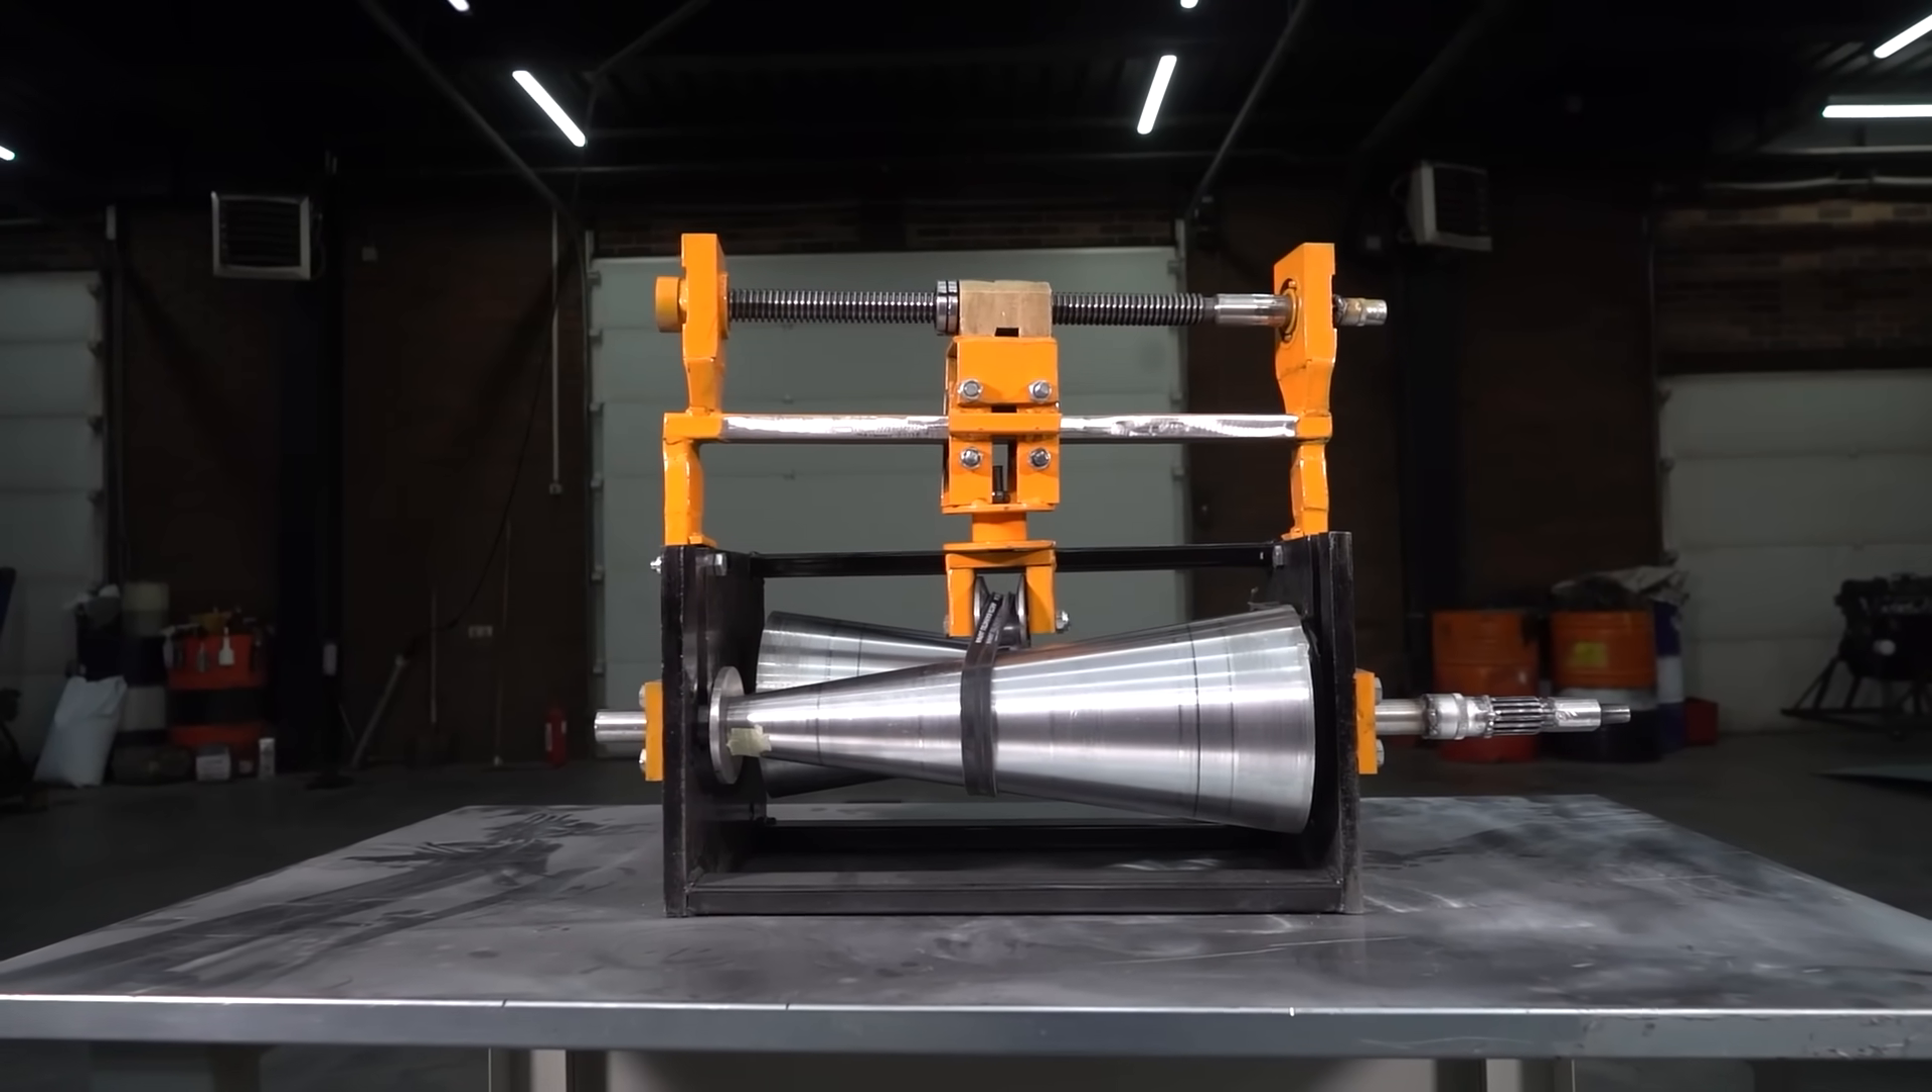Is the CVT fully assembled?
Yes.